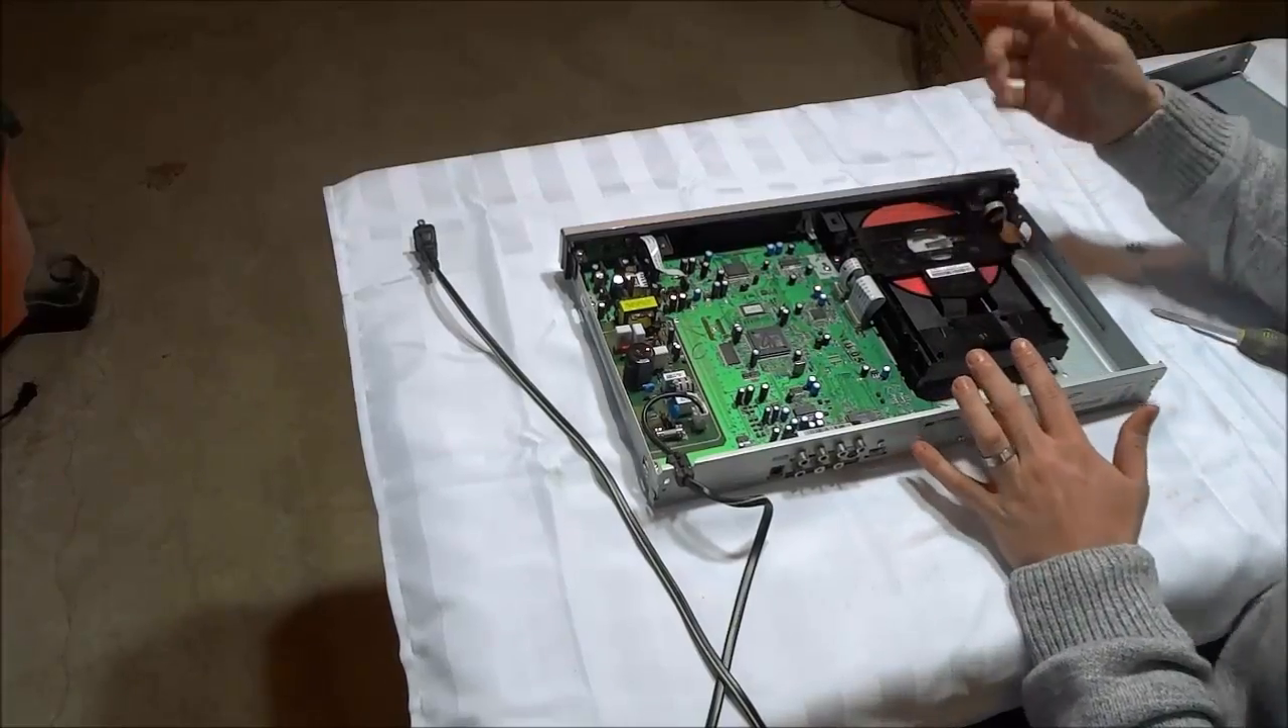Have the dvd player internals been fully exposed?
Yes.